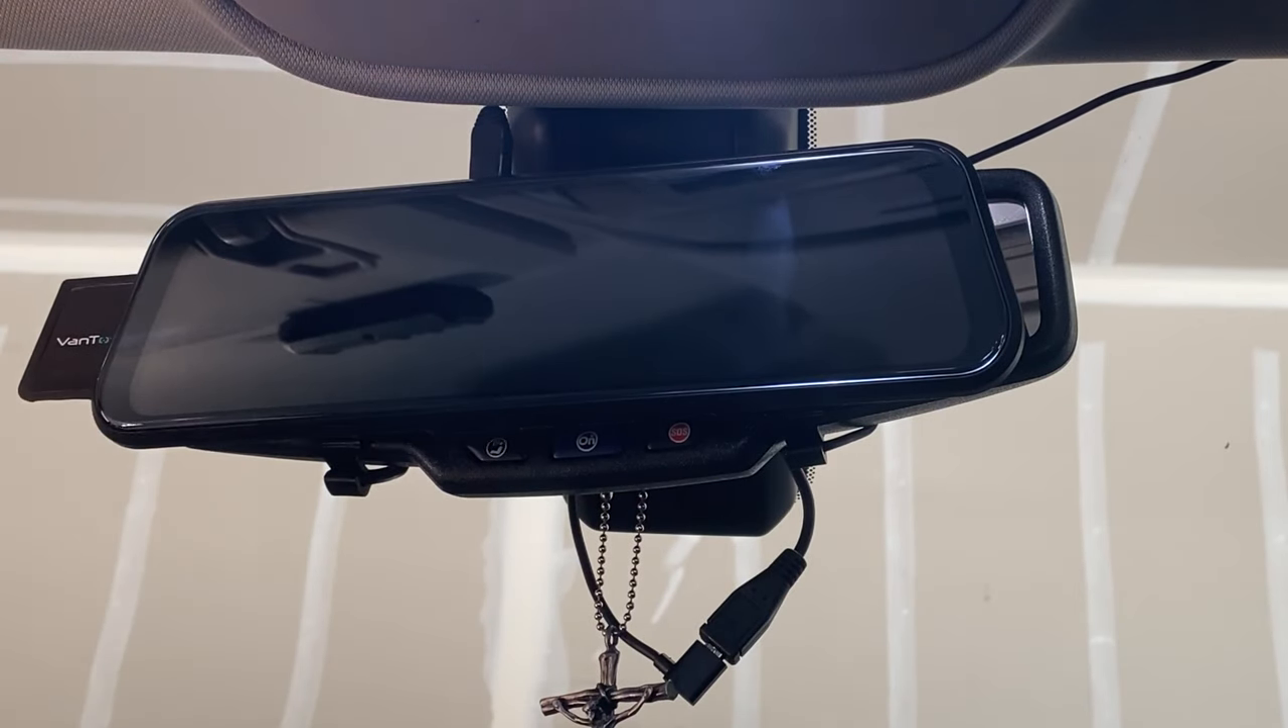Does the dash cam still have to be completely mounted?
No.